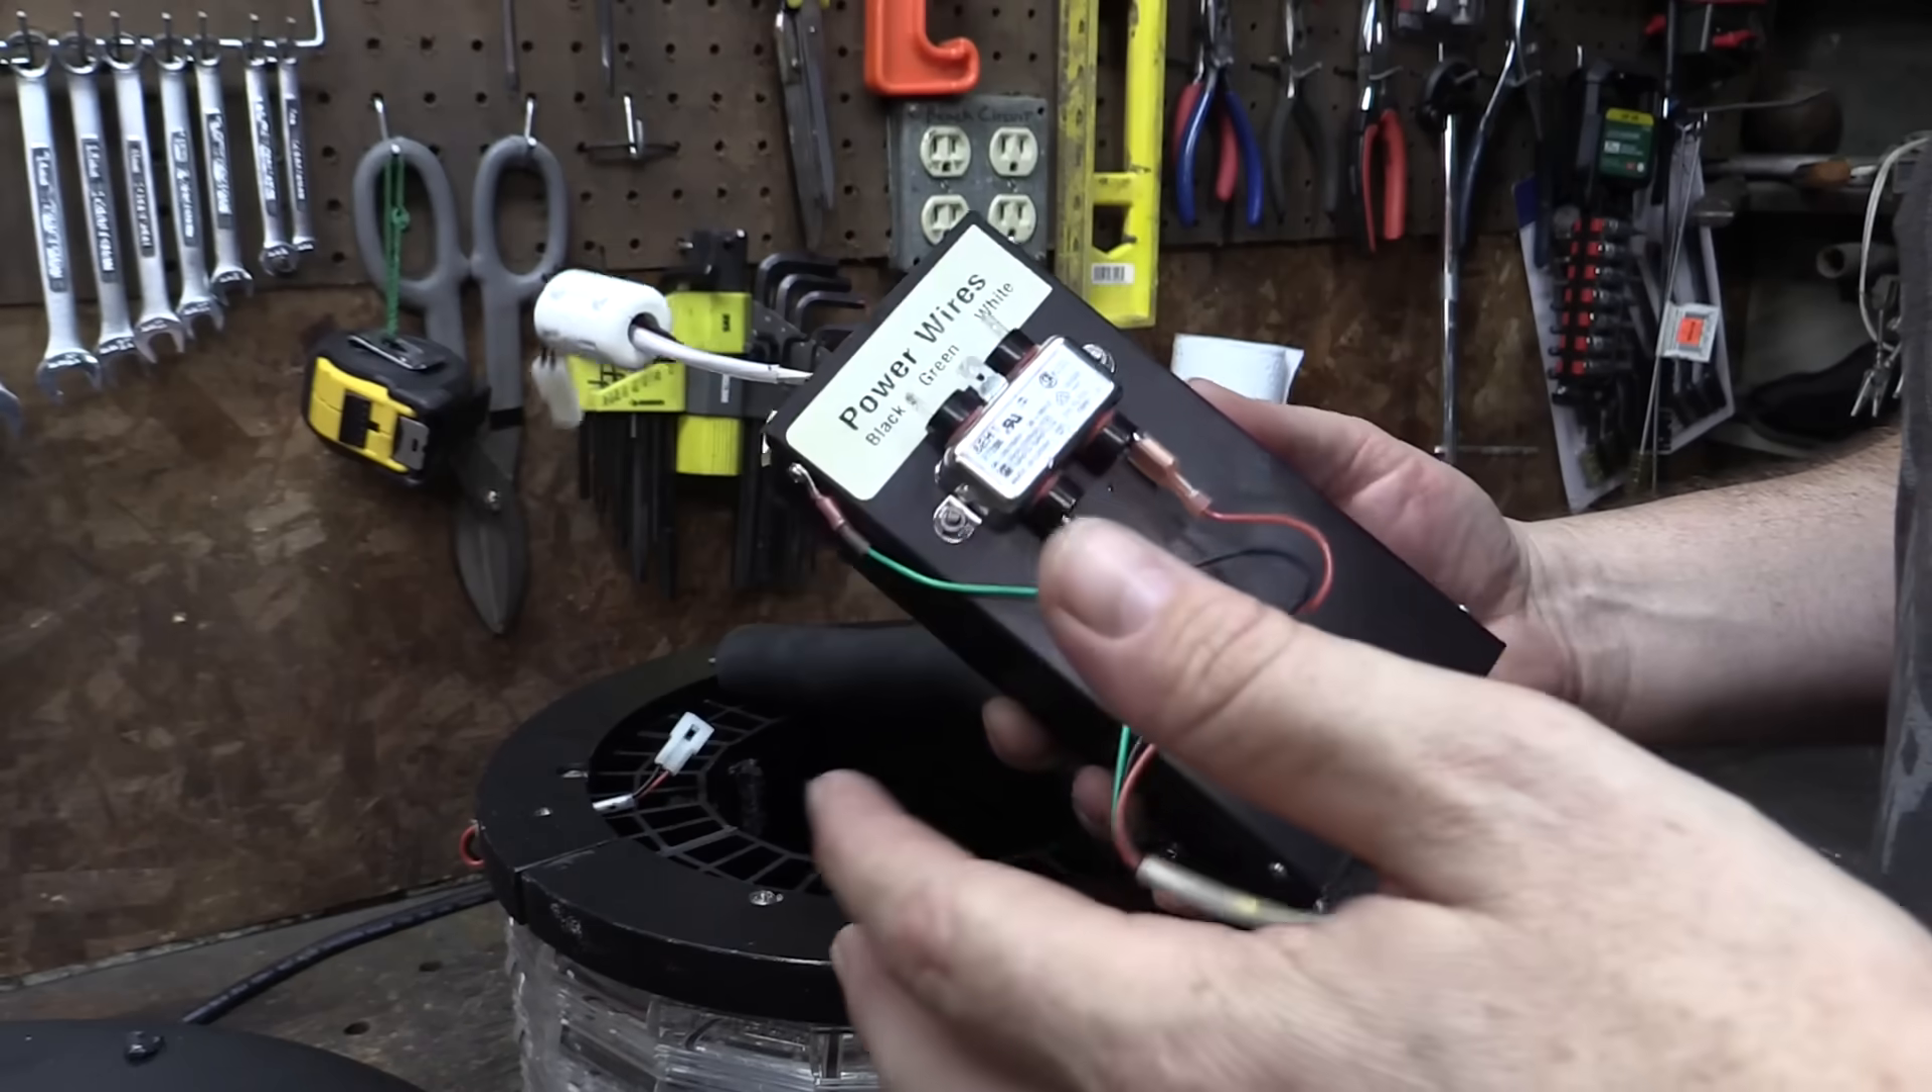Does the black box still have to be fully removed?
No.